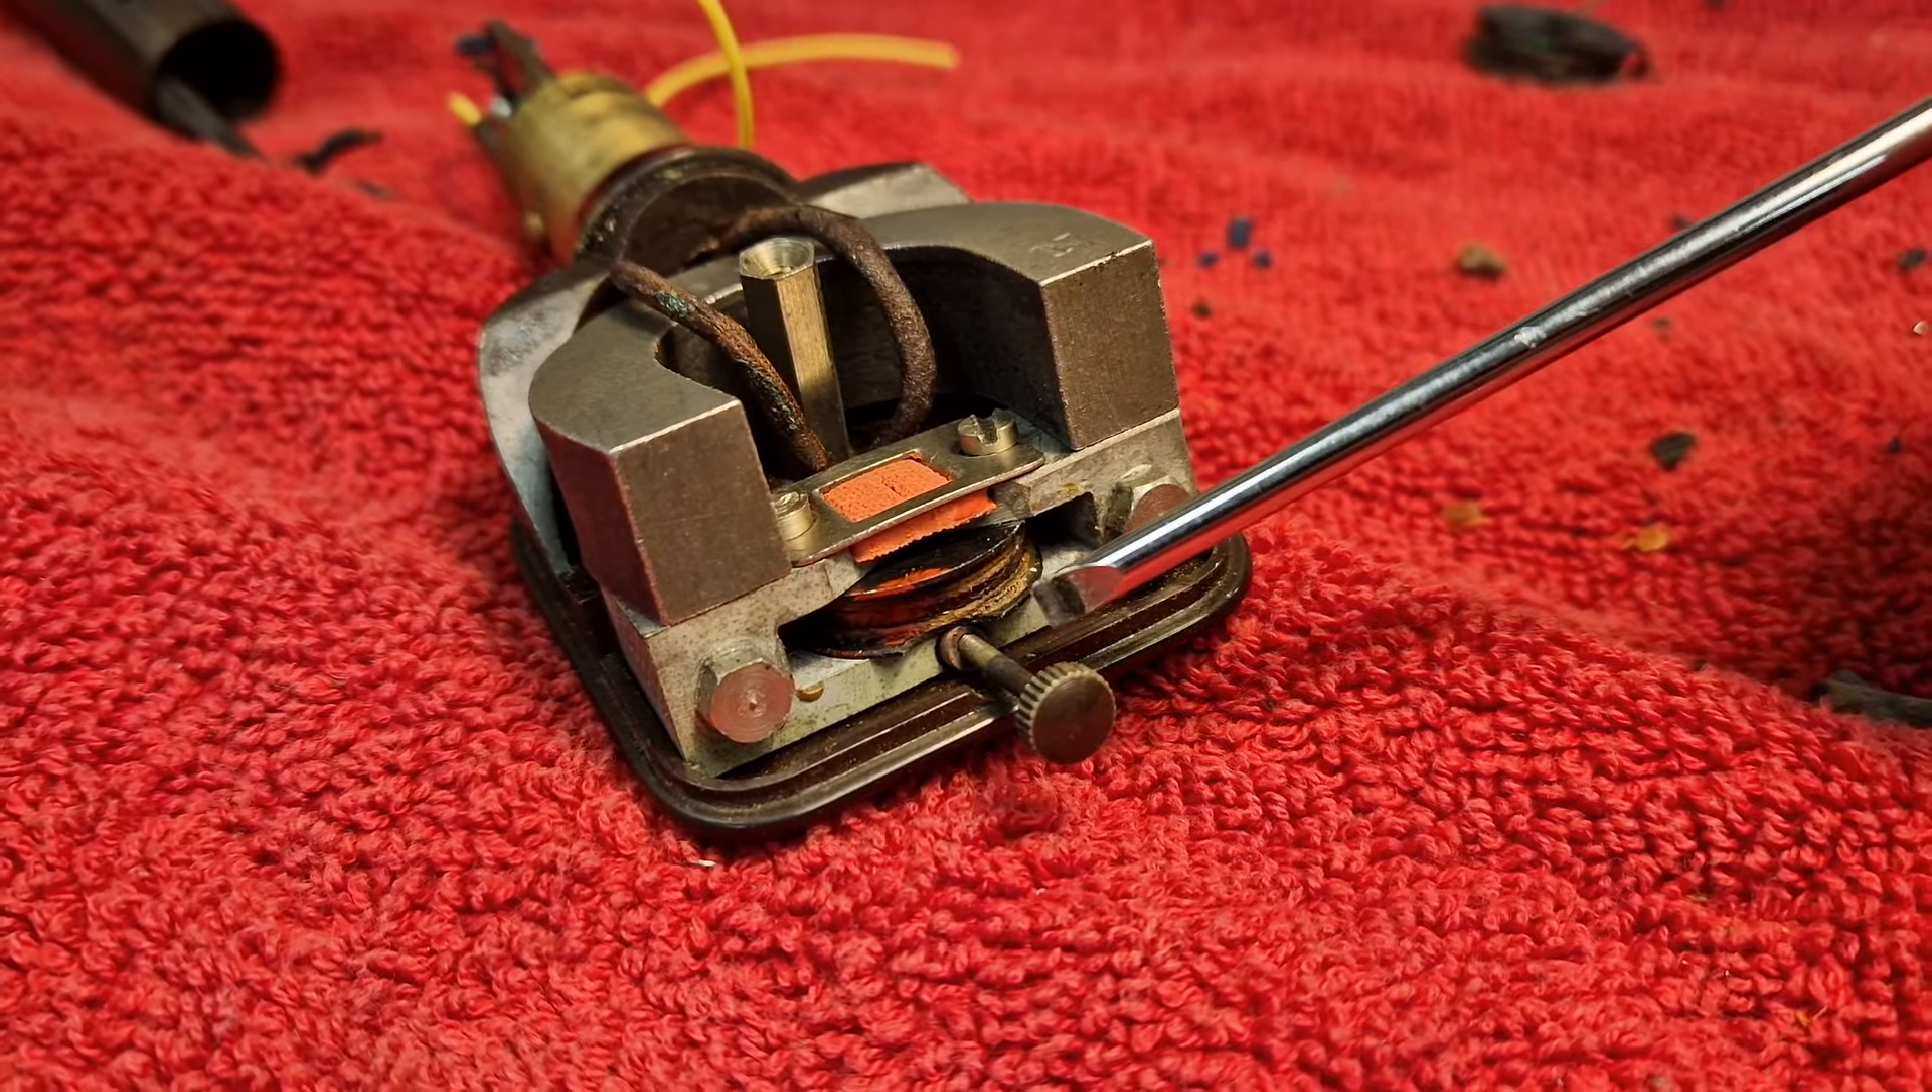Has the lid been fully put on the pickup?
No.